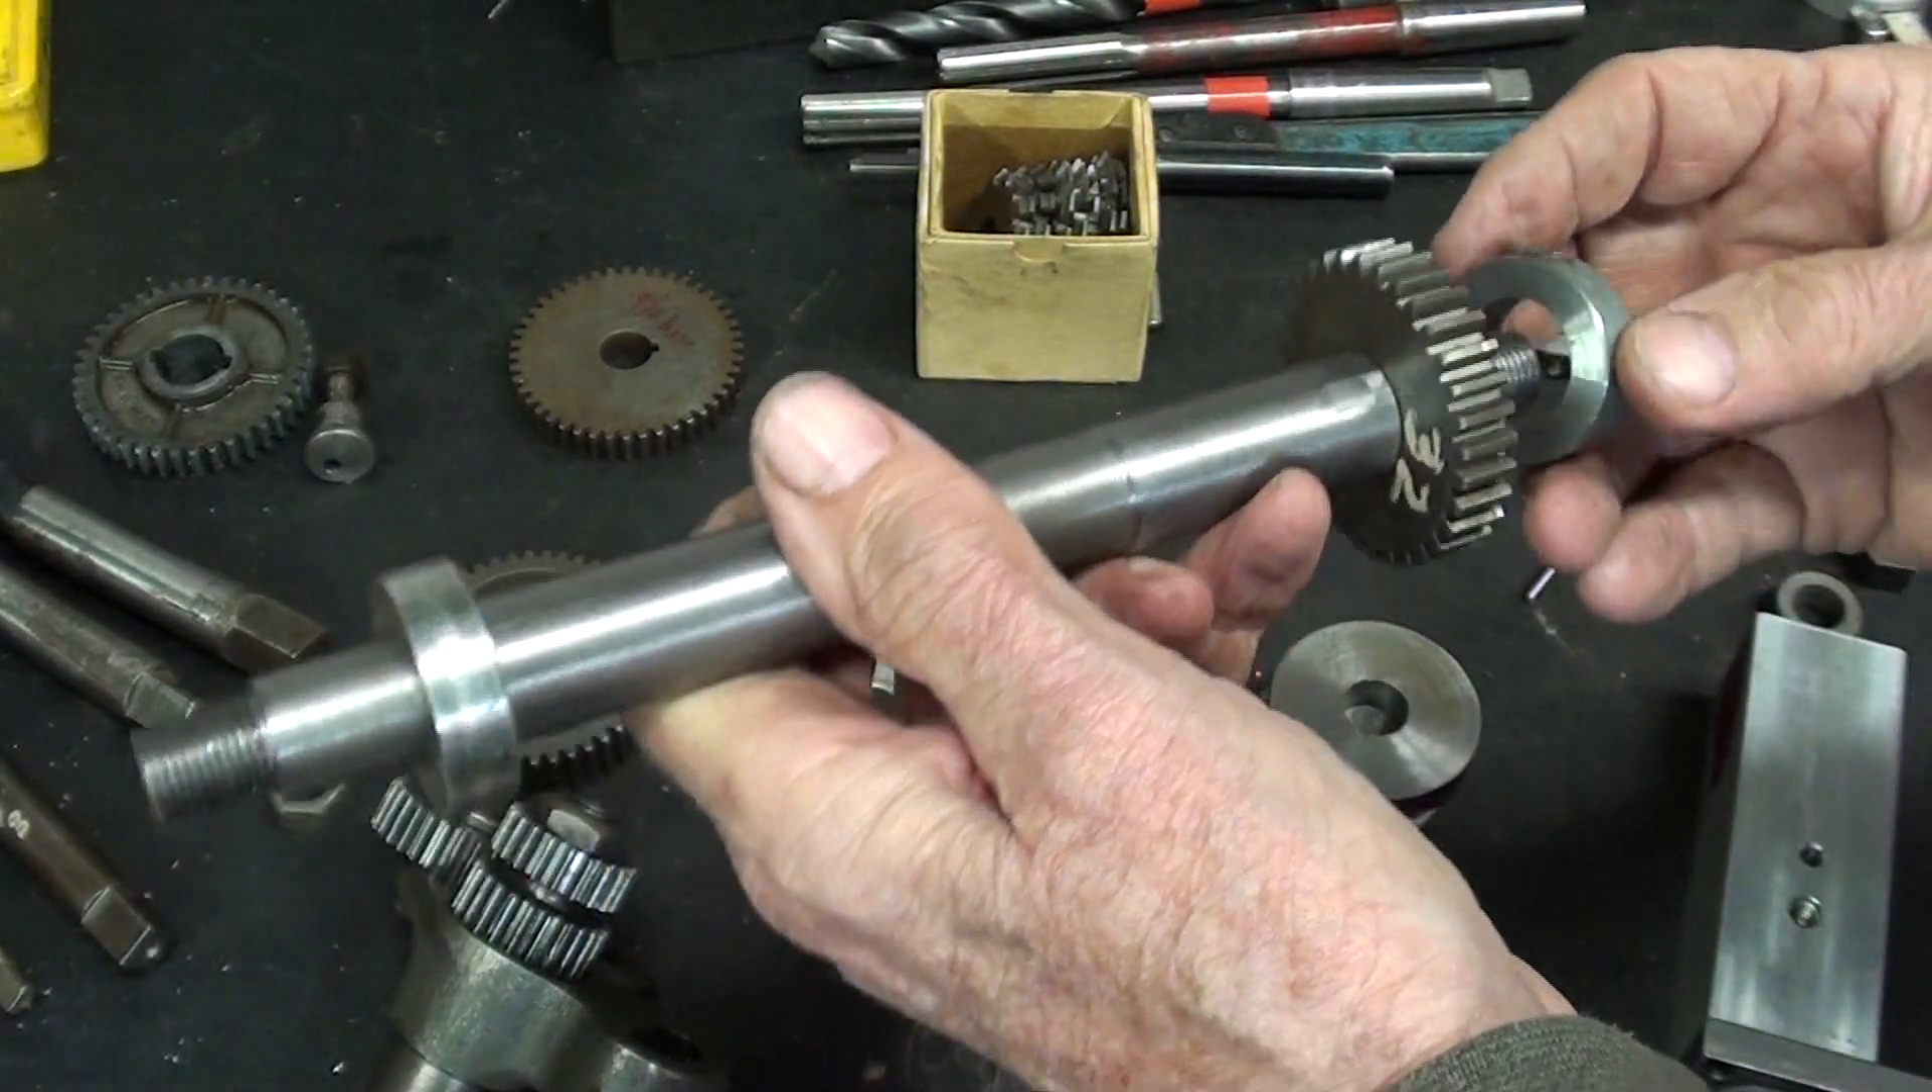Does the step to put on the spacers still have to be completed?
Yes.